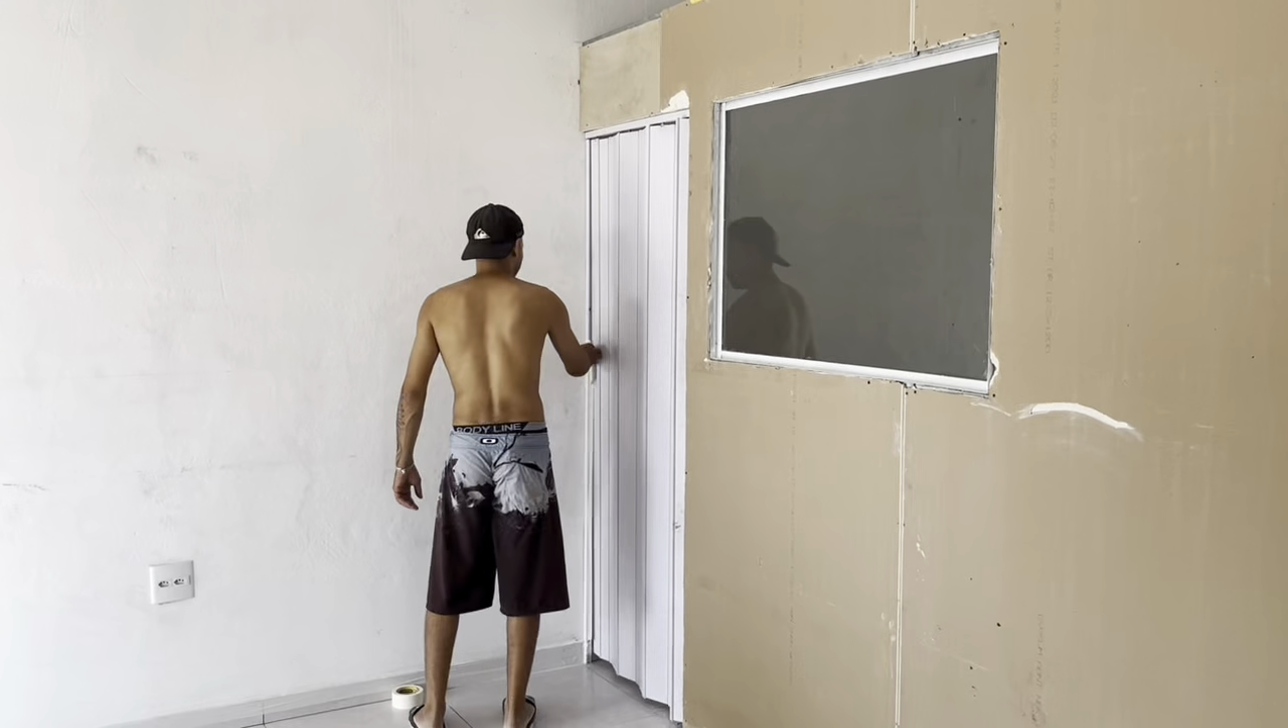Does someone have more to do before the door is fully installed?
No.